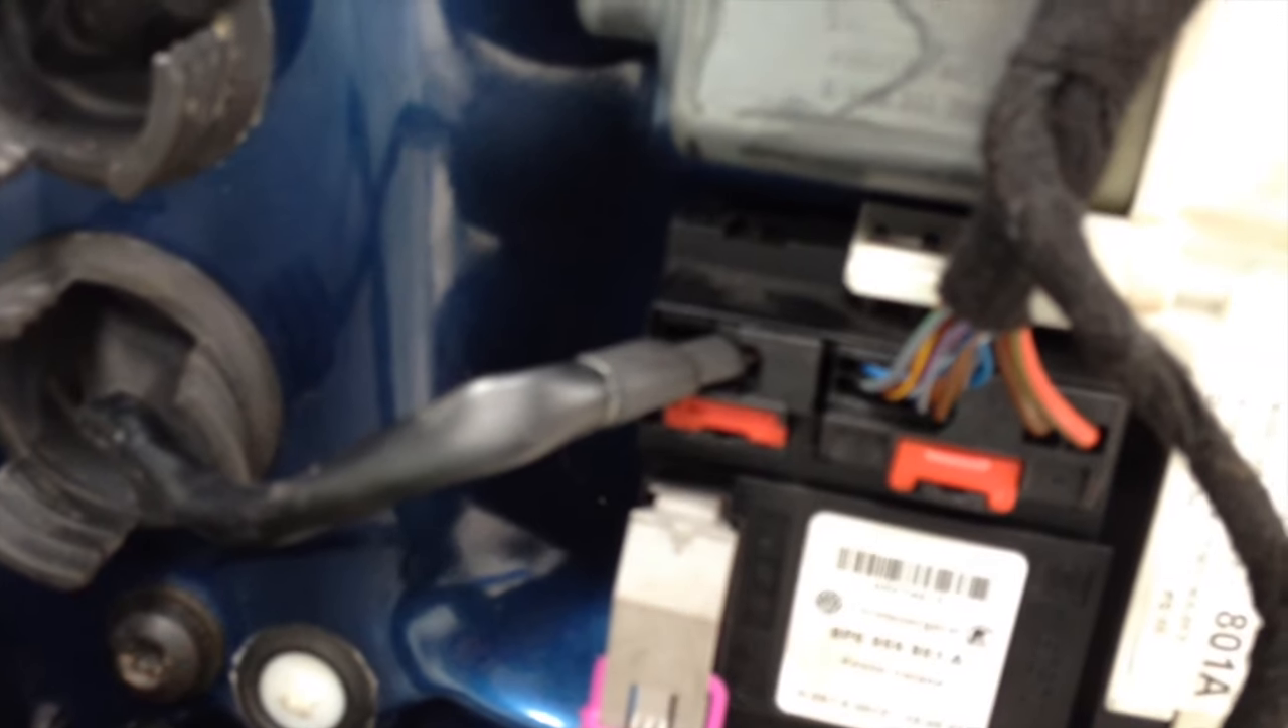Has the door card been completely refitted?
No.